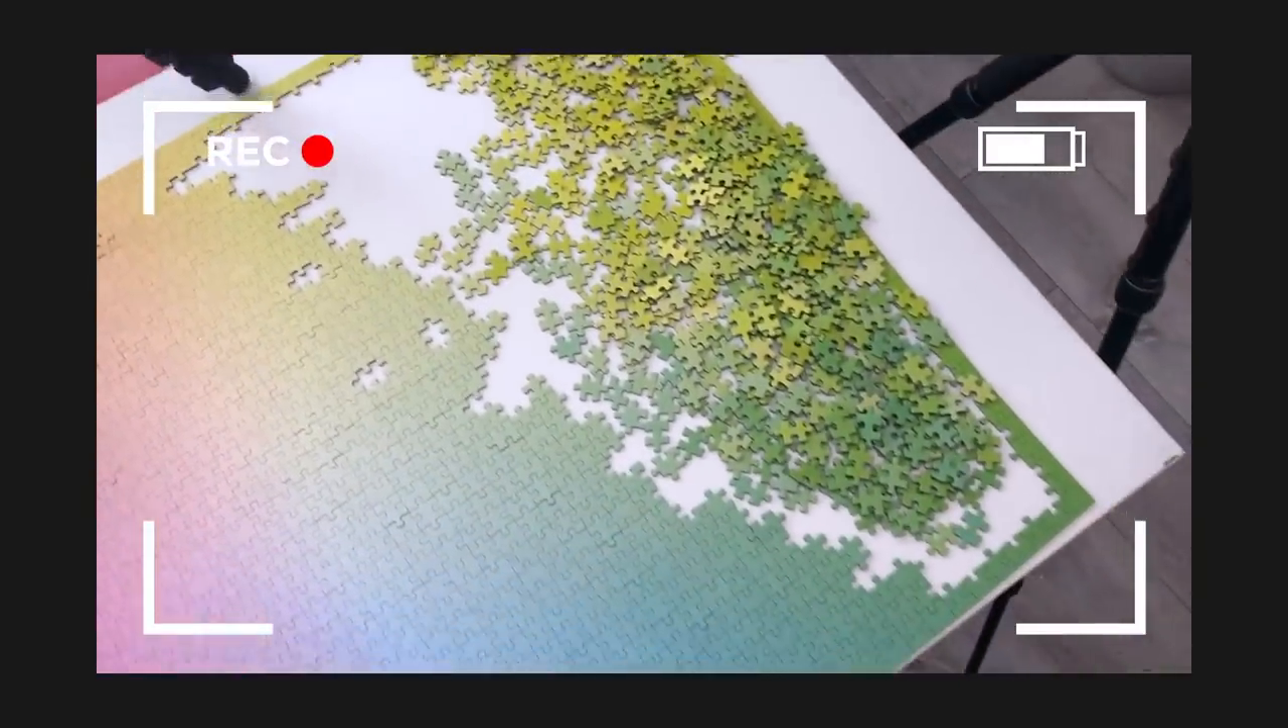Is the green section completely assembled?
No.